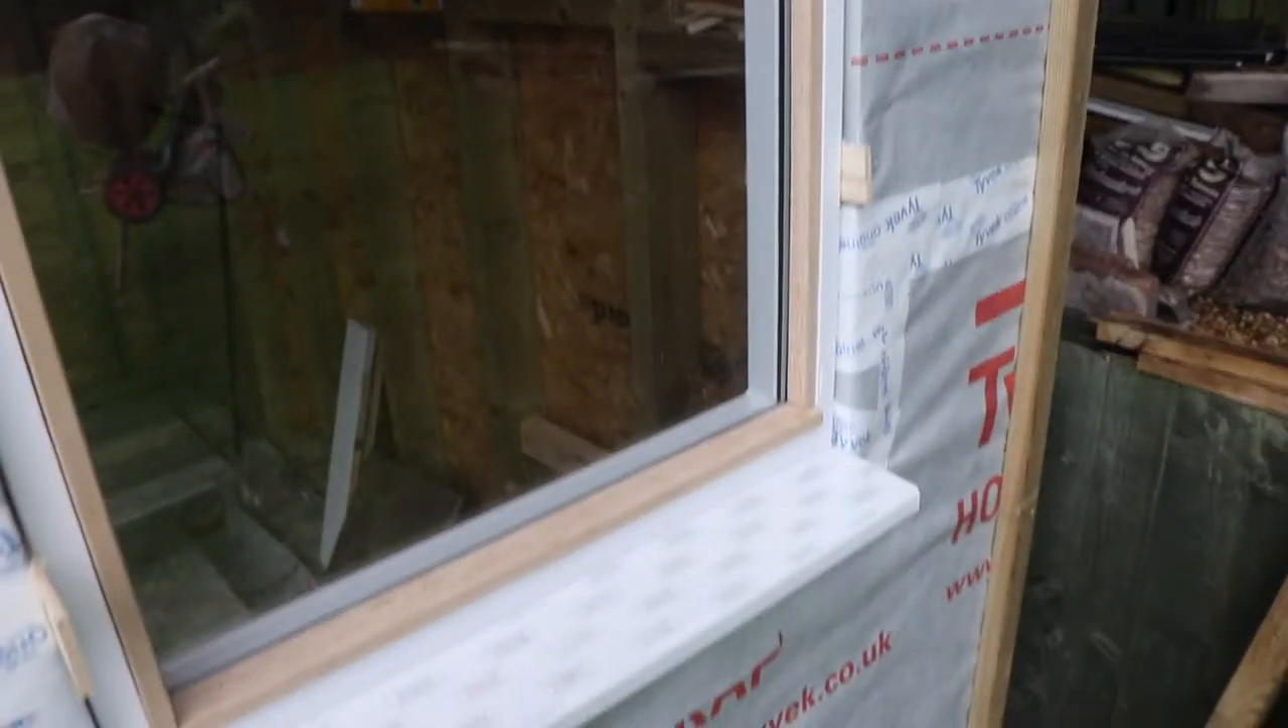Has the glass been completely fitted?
Yes.